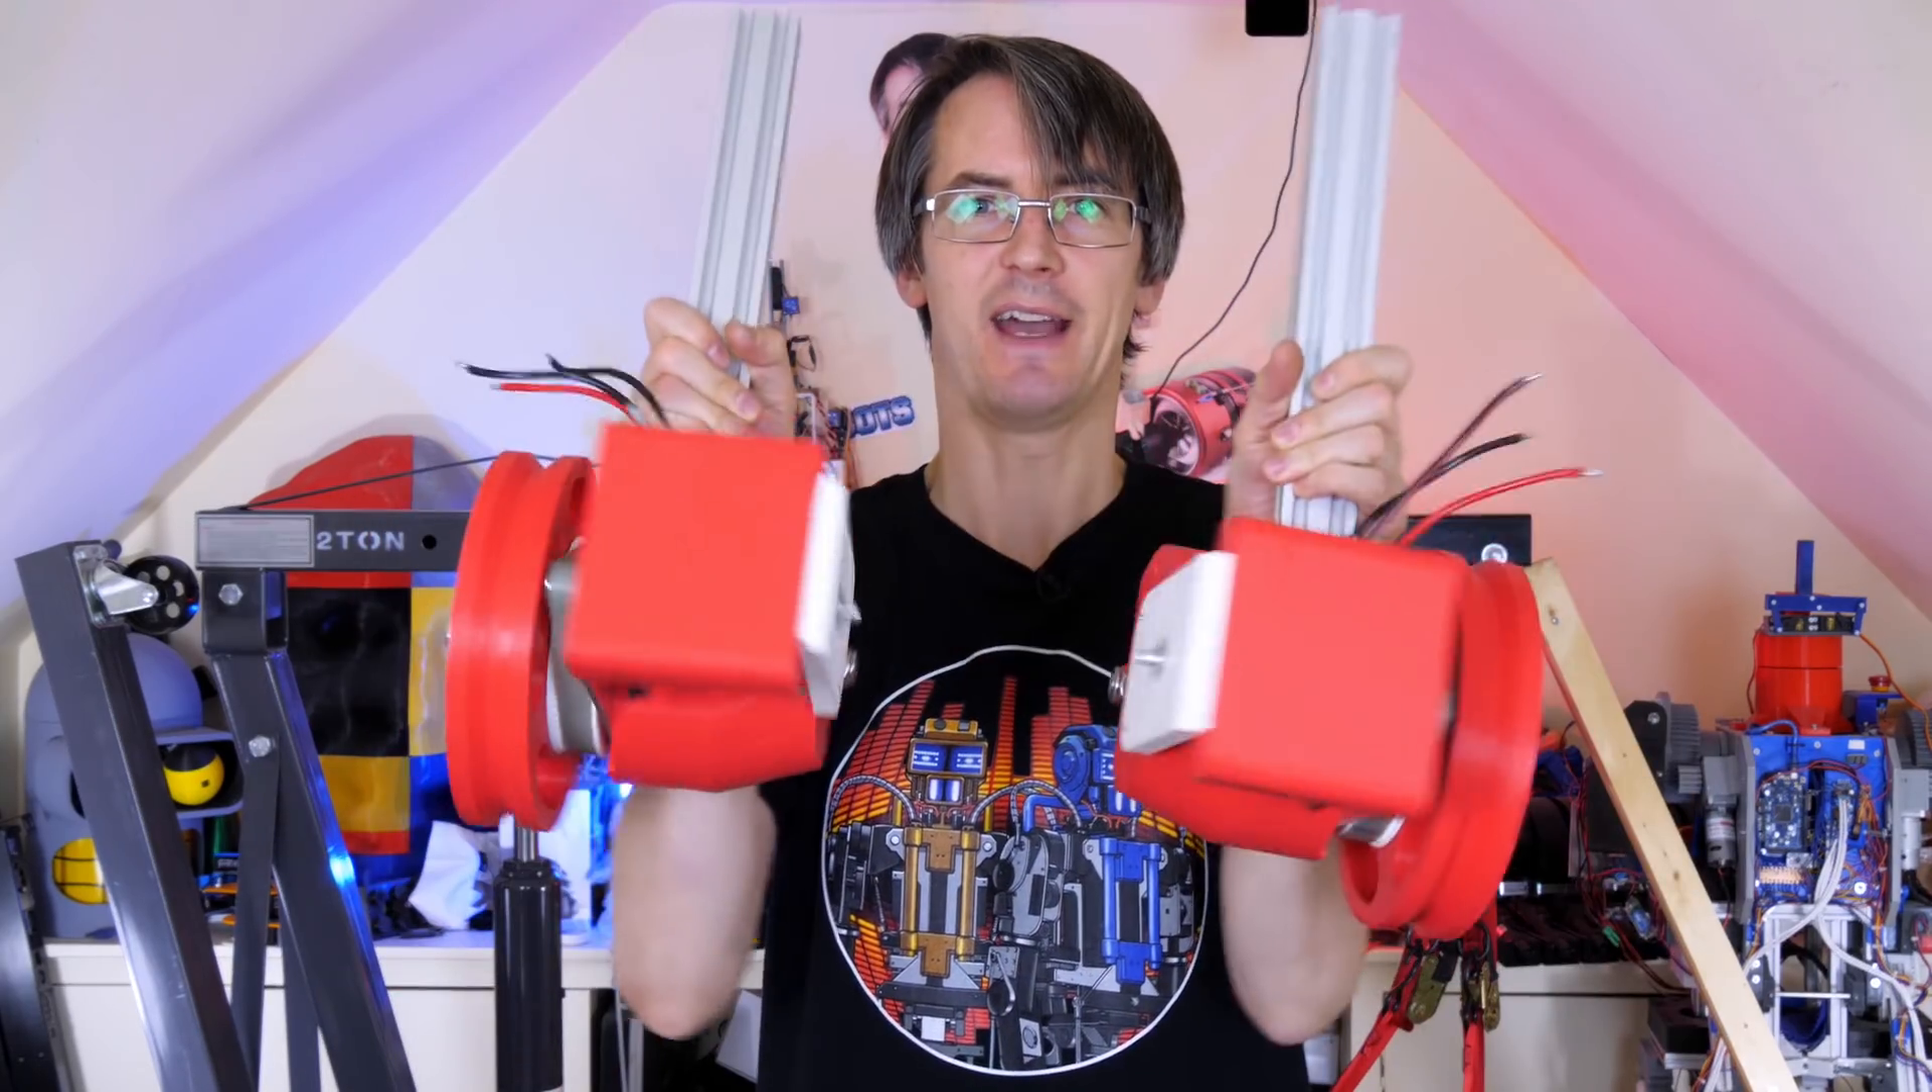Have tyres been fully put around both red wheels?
No.